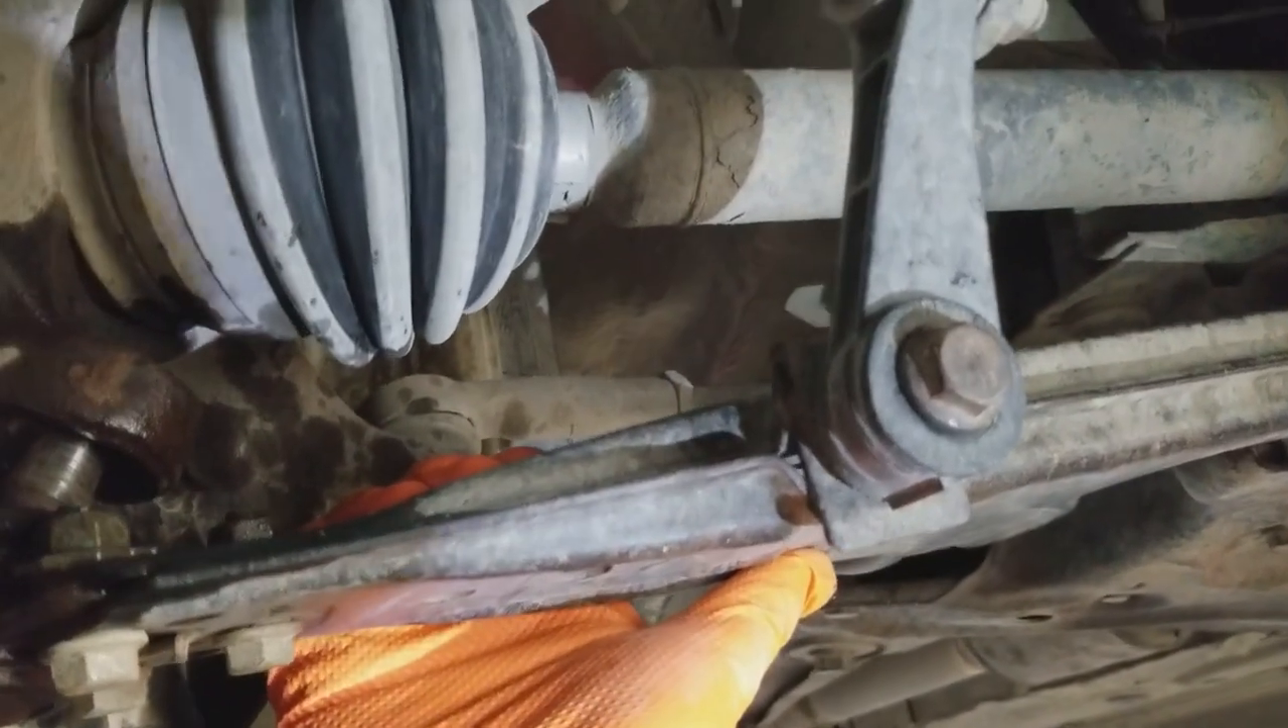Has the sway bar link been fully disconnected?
No.